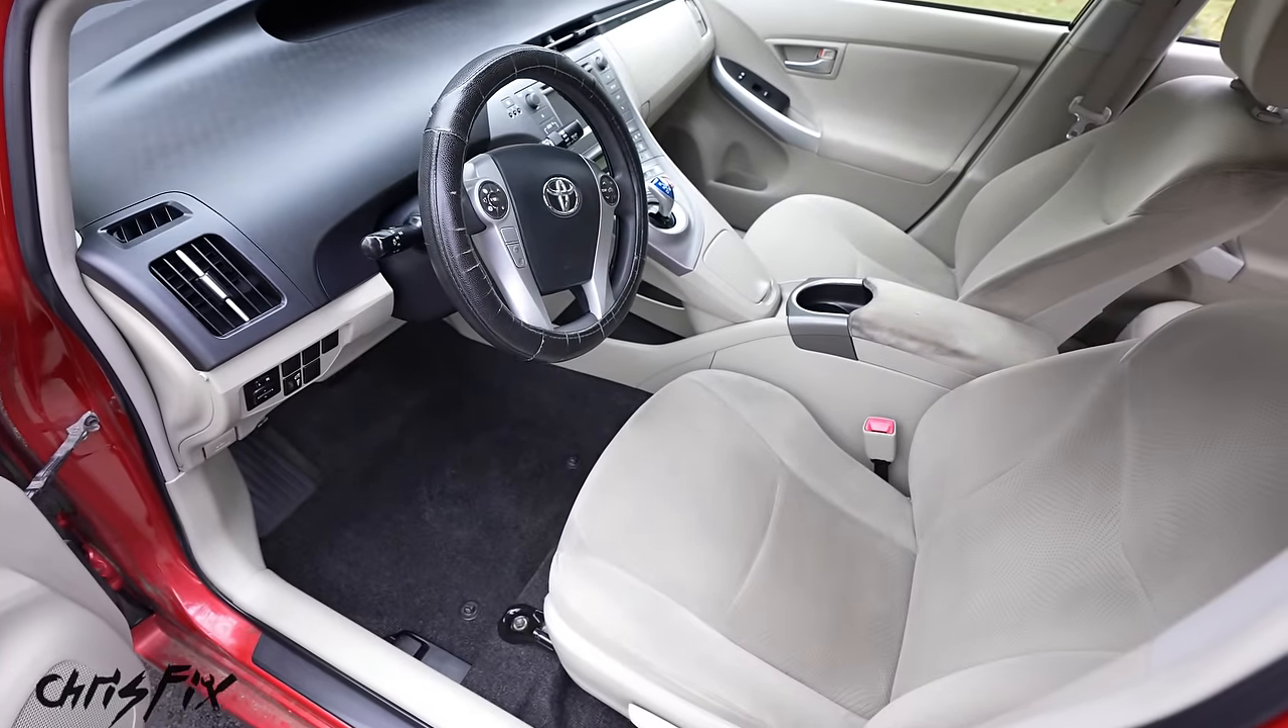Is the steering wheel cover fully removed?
No.